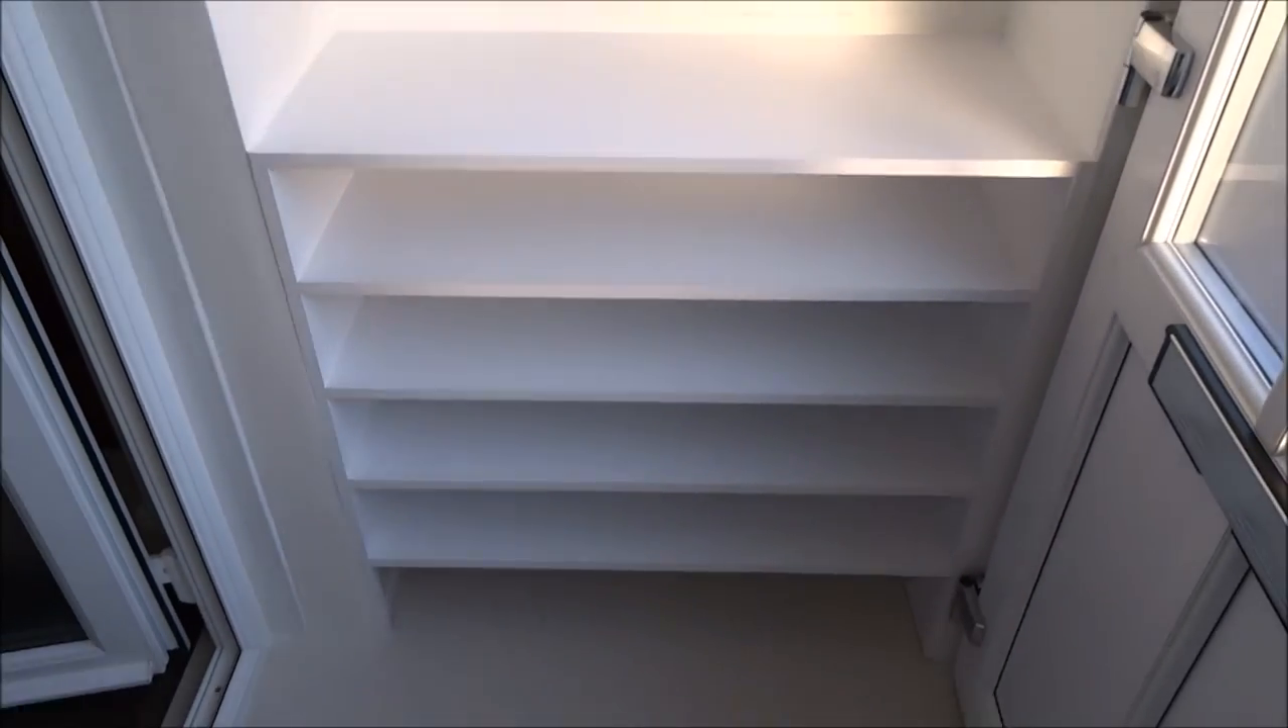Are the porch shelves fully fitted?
Yes.